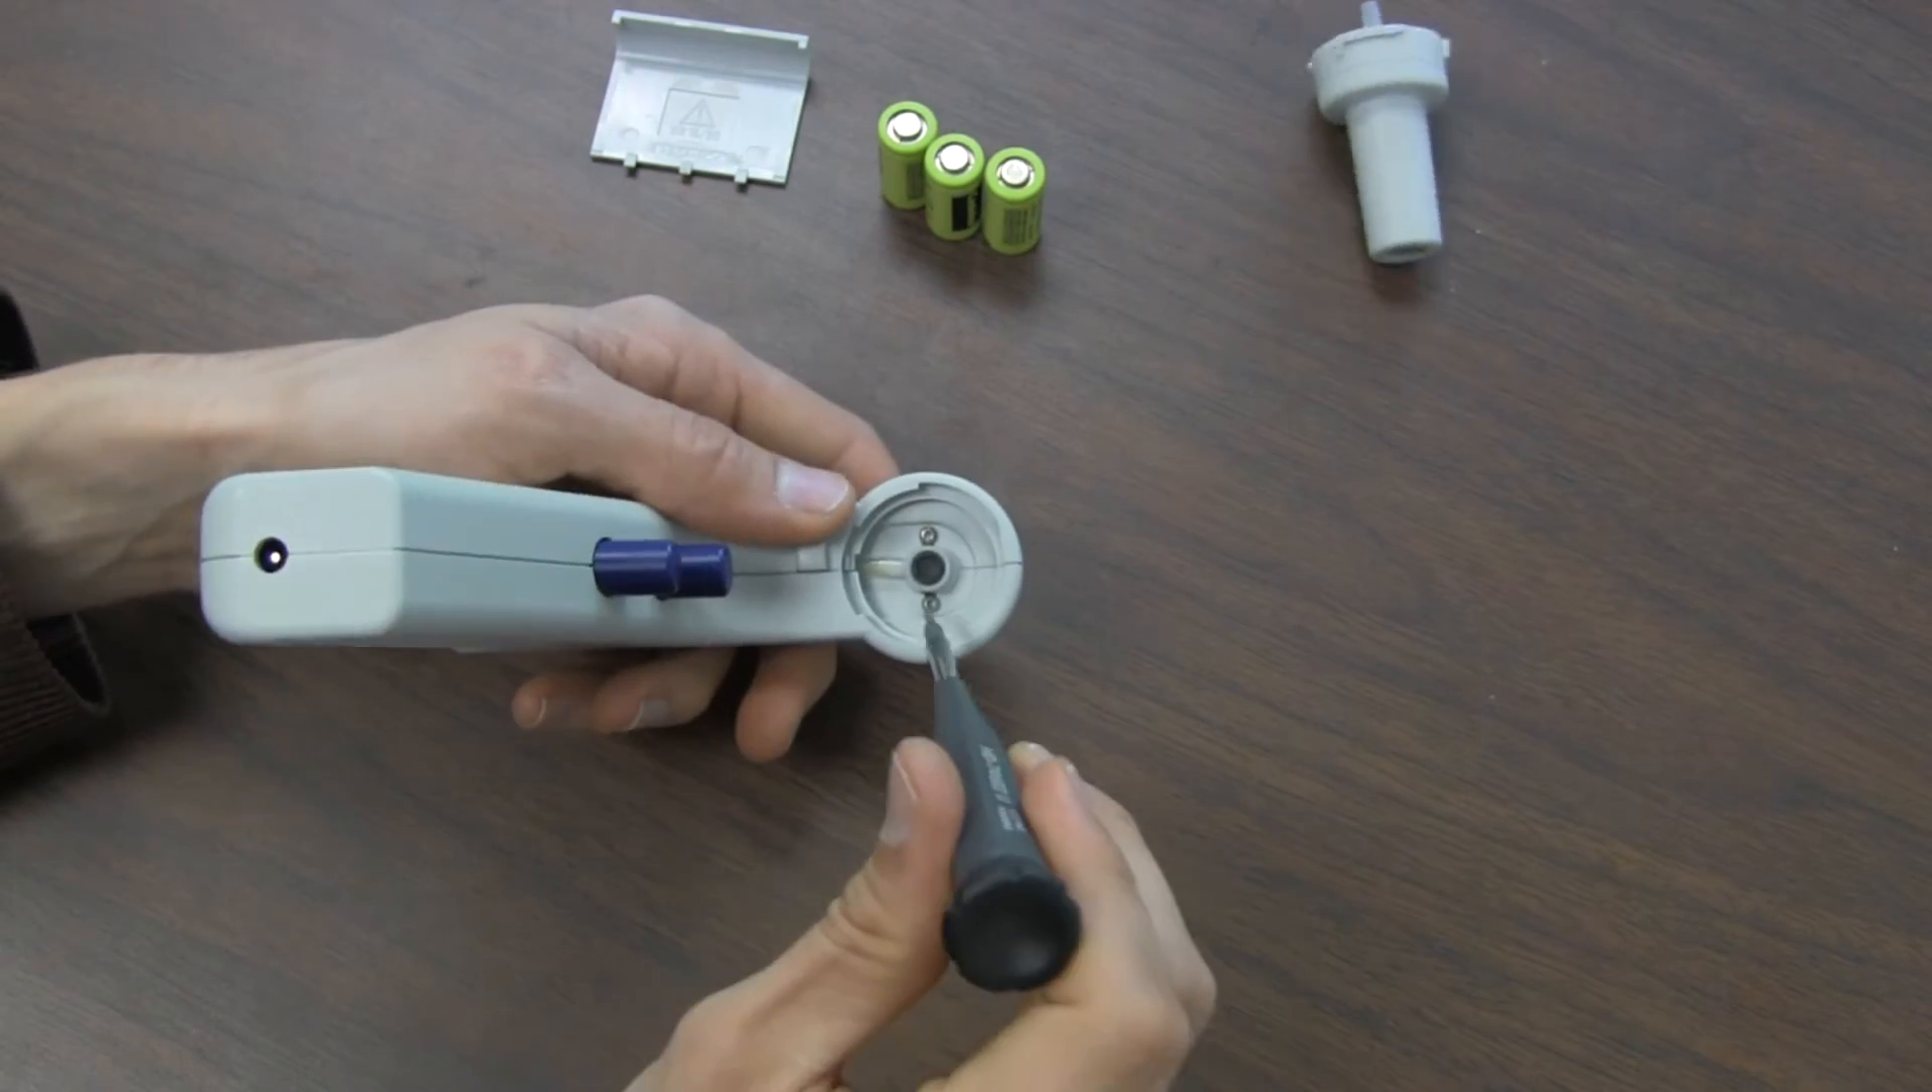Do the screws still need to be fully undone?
Yes.